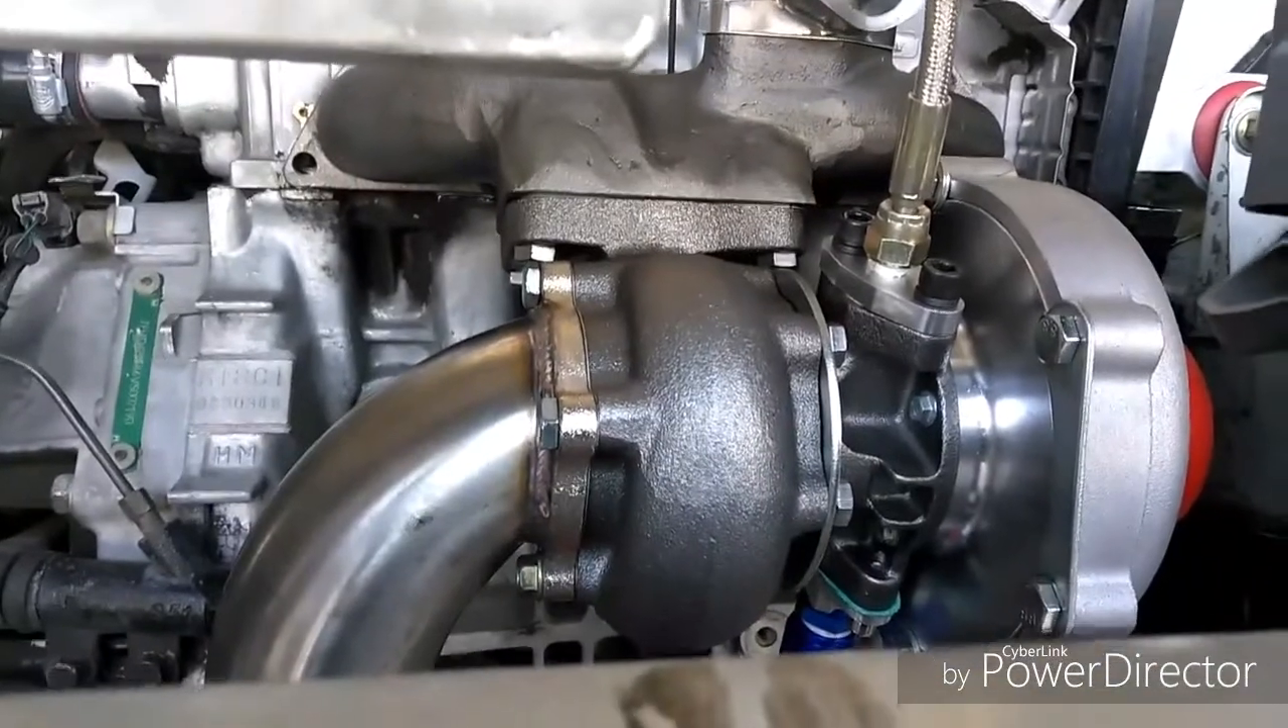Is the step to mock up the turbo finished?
Yes.